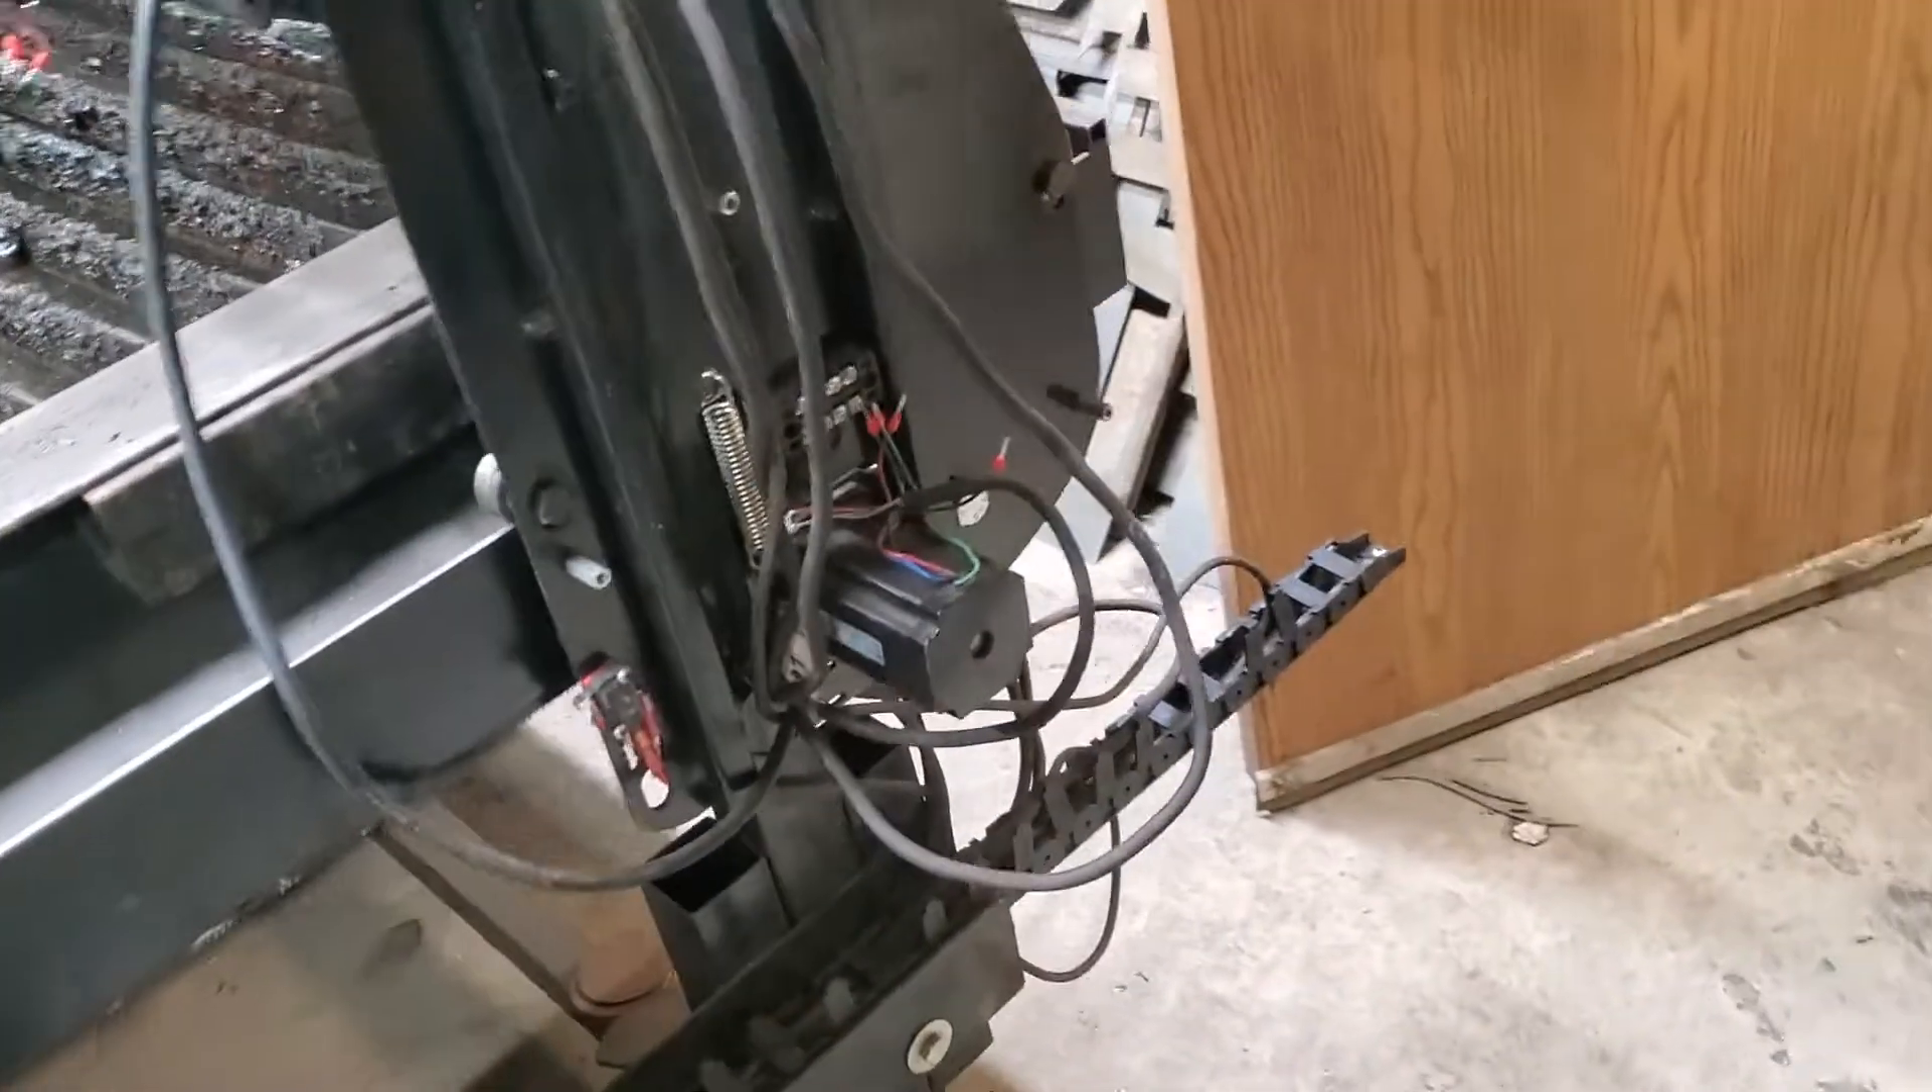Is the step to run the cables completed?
No.